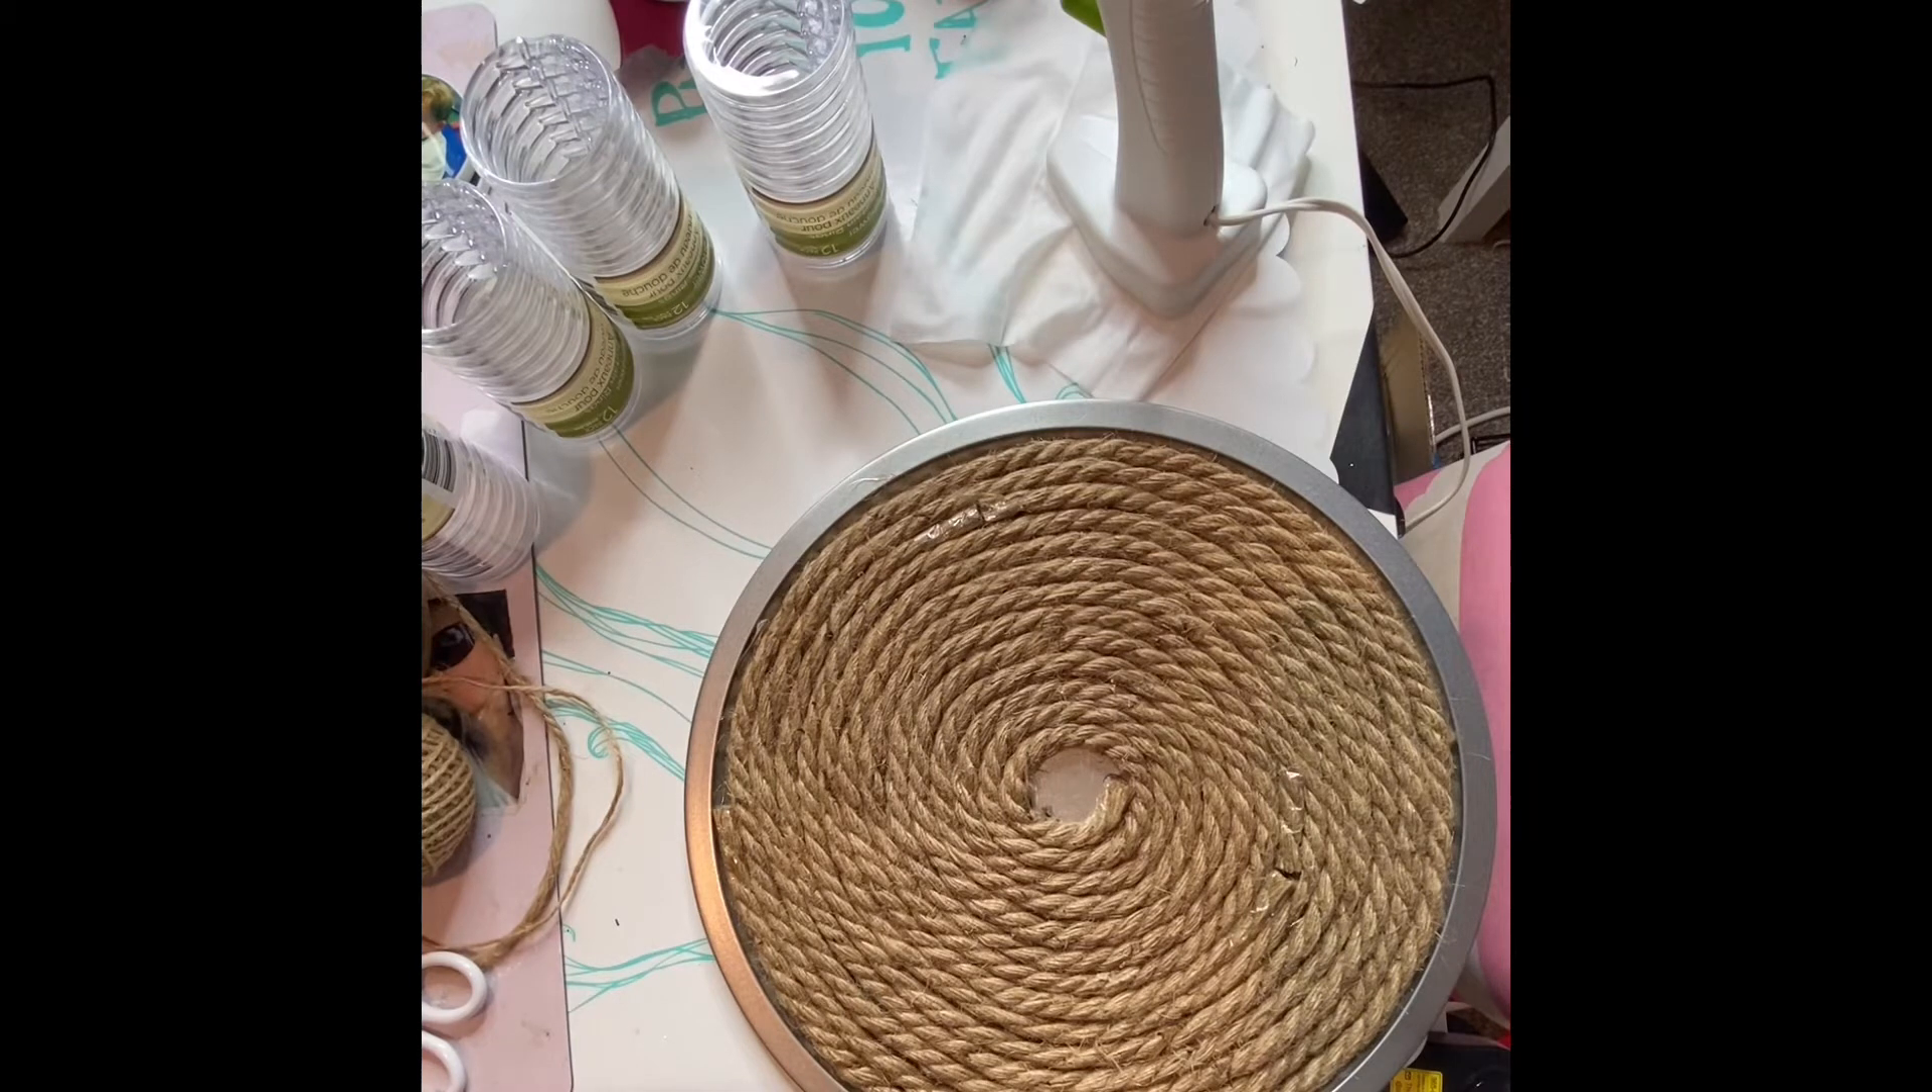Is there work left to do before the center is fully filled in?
Yes.